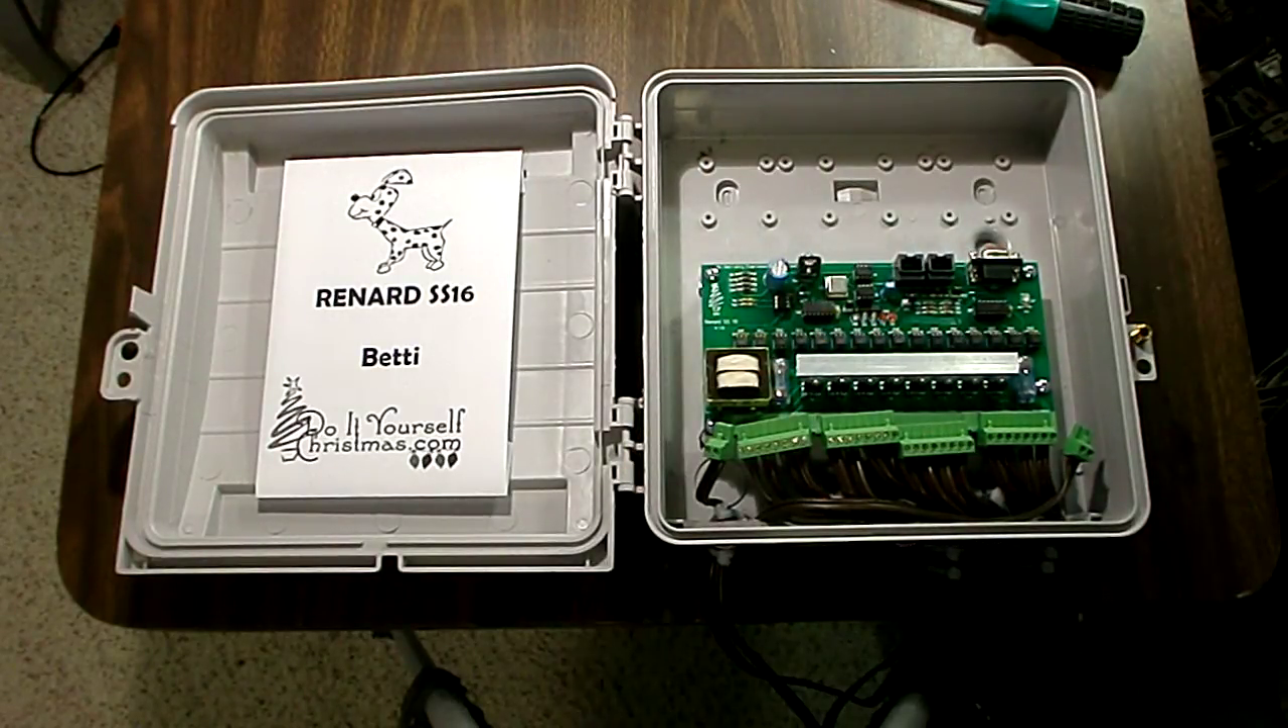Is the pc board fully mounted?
Yes.